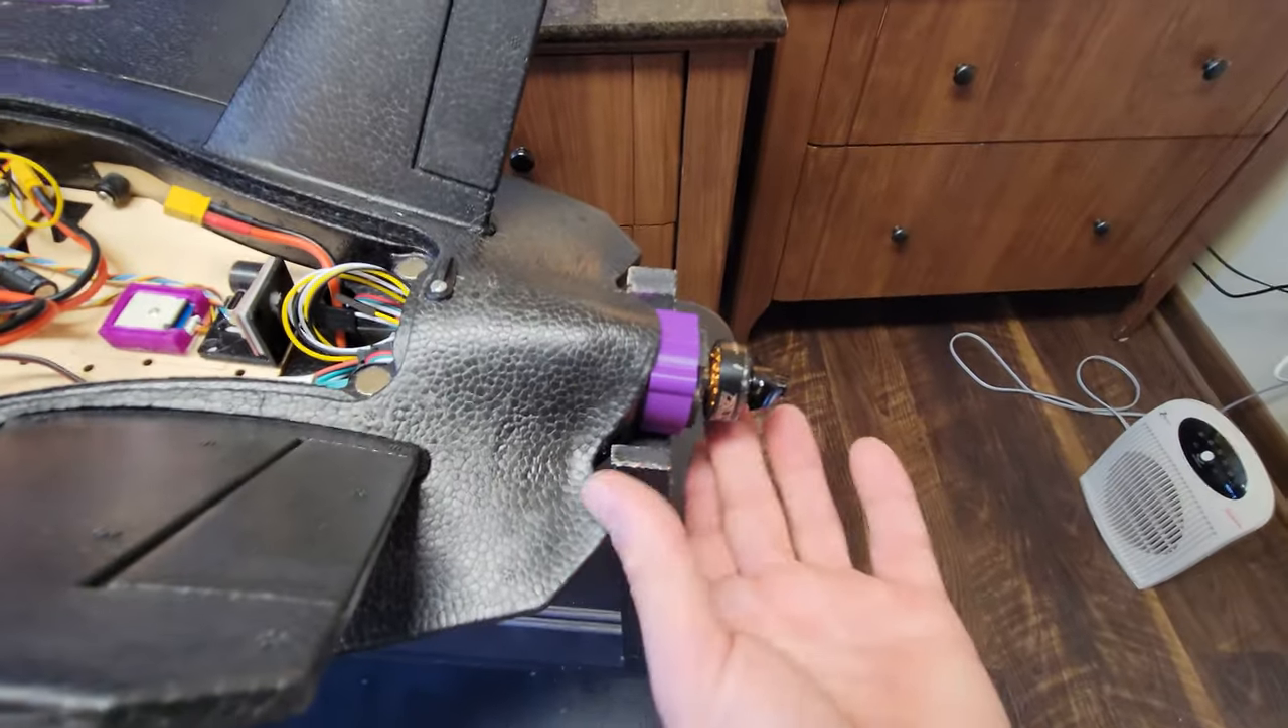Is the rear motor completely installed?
Yes.